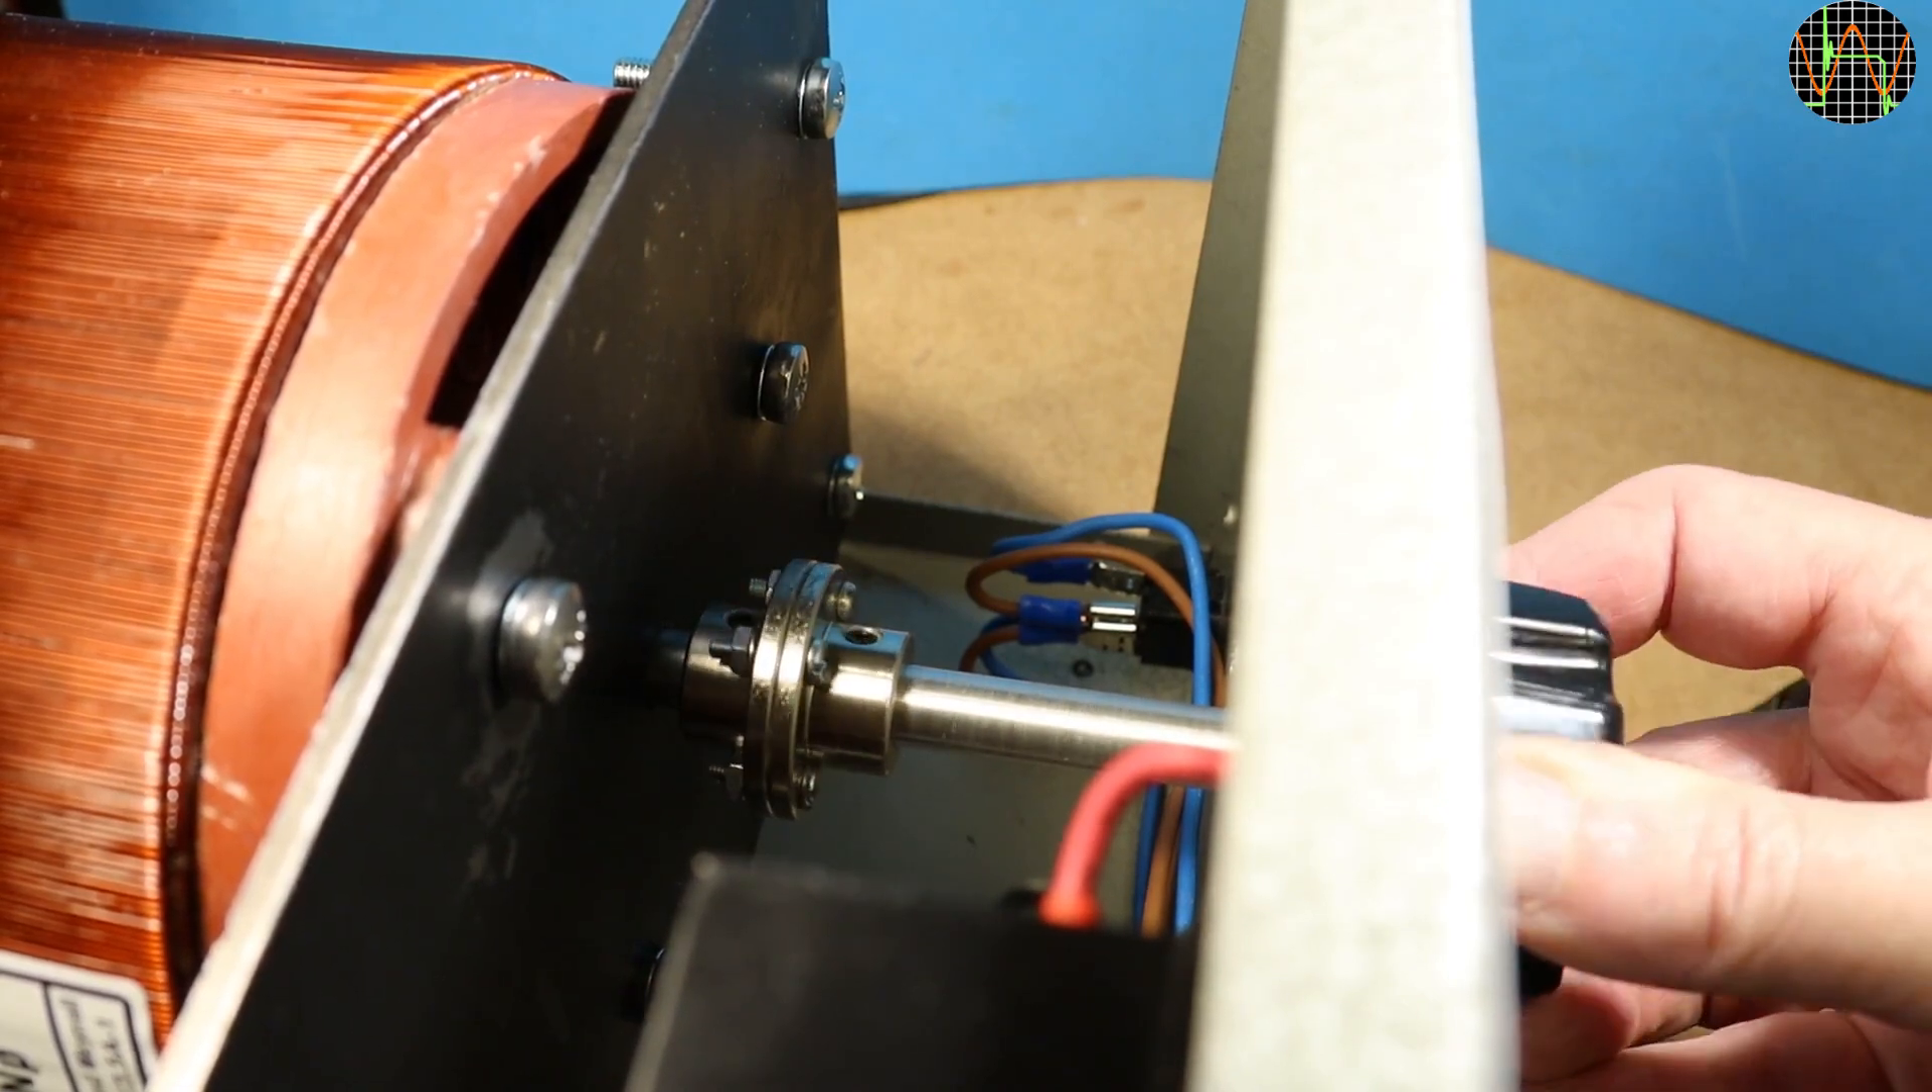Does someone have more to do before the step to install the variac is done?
No.